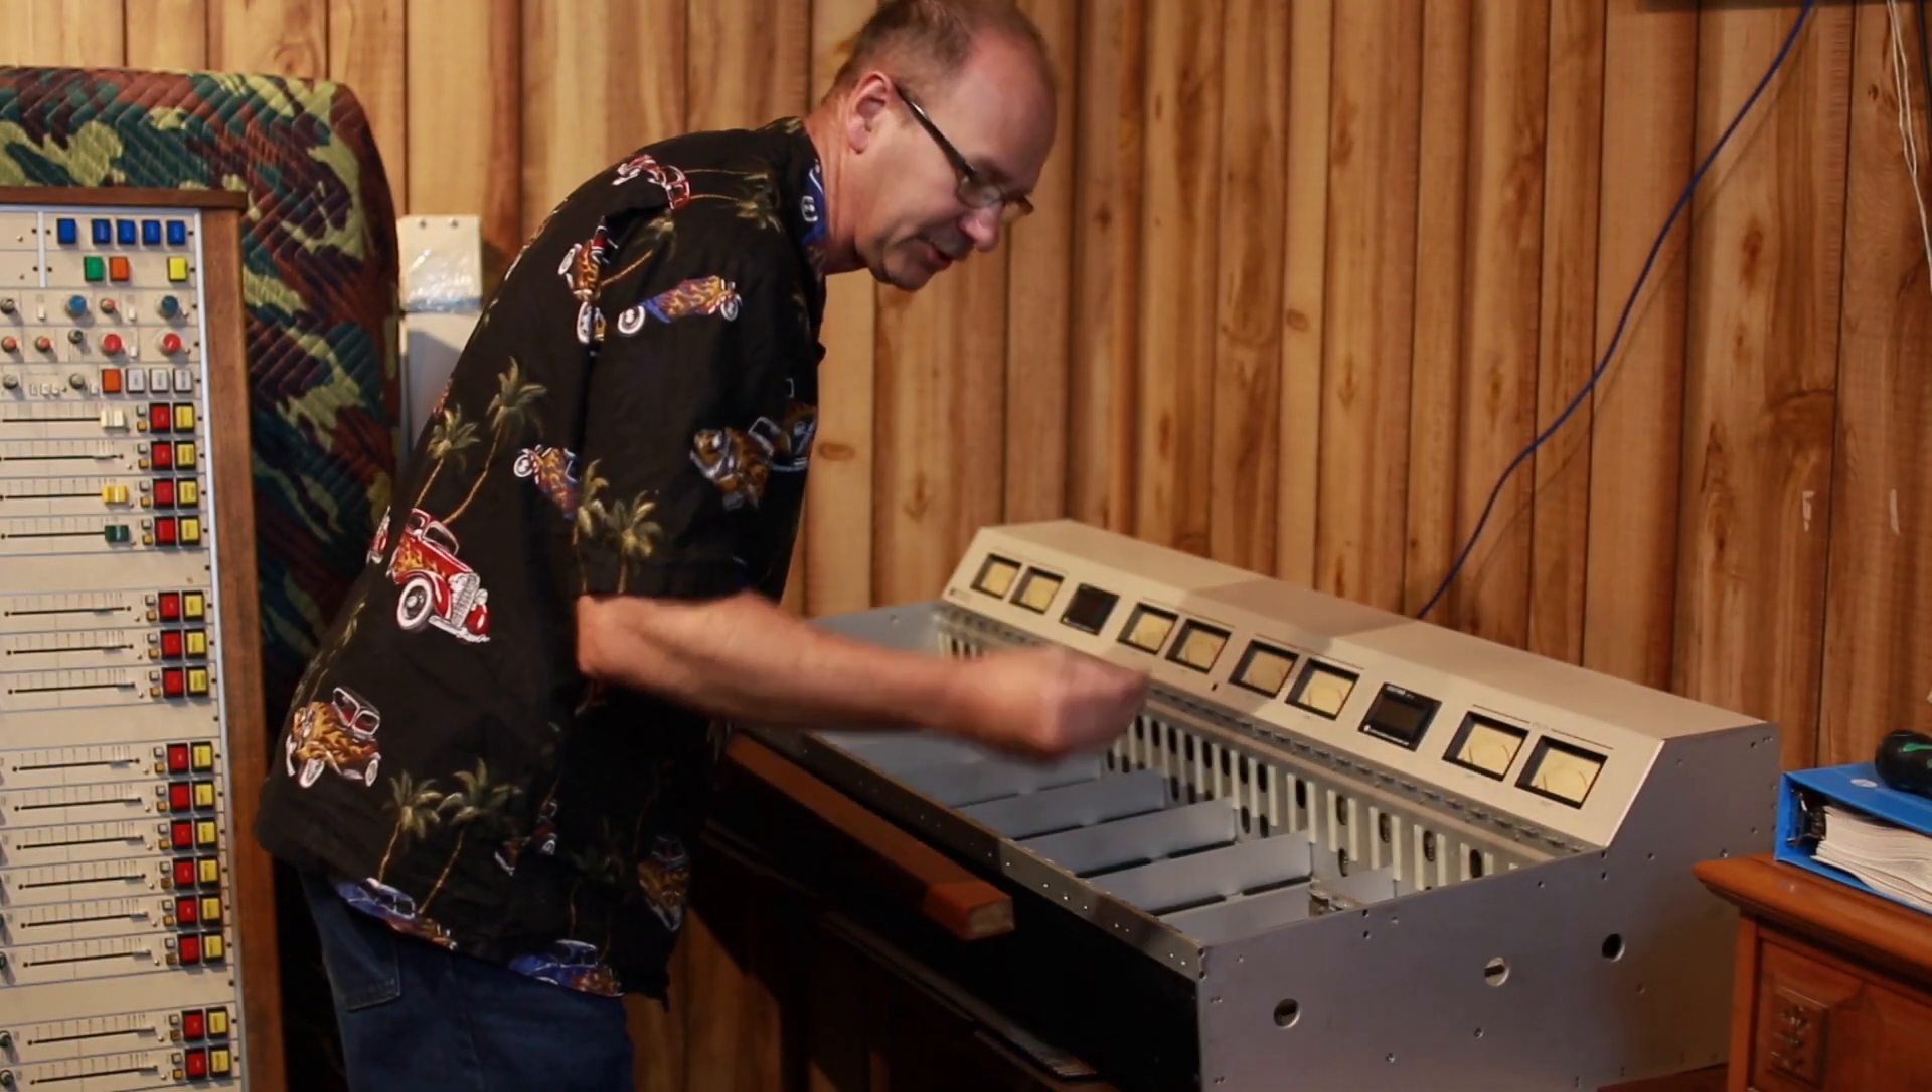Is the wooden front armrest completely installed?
No.